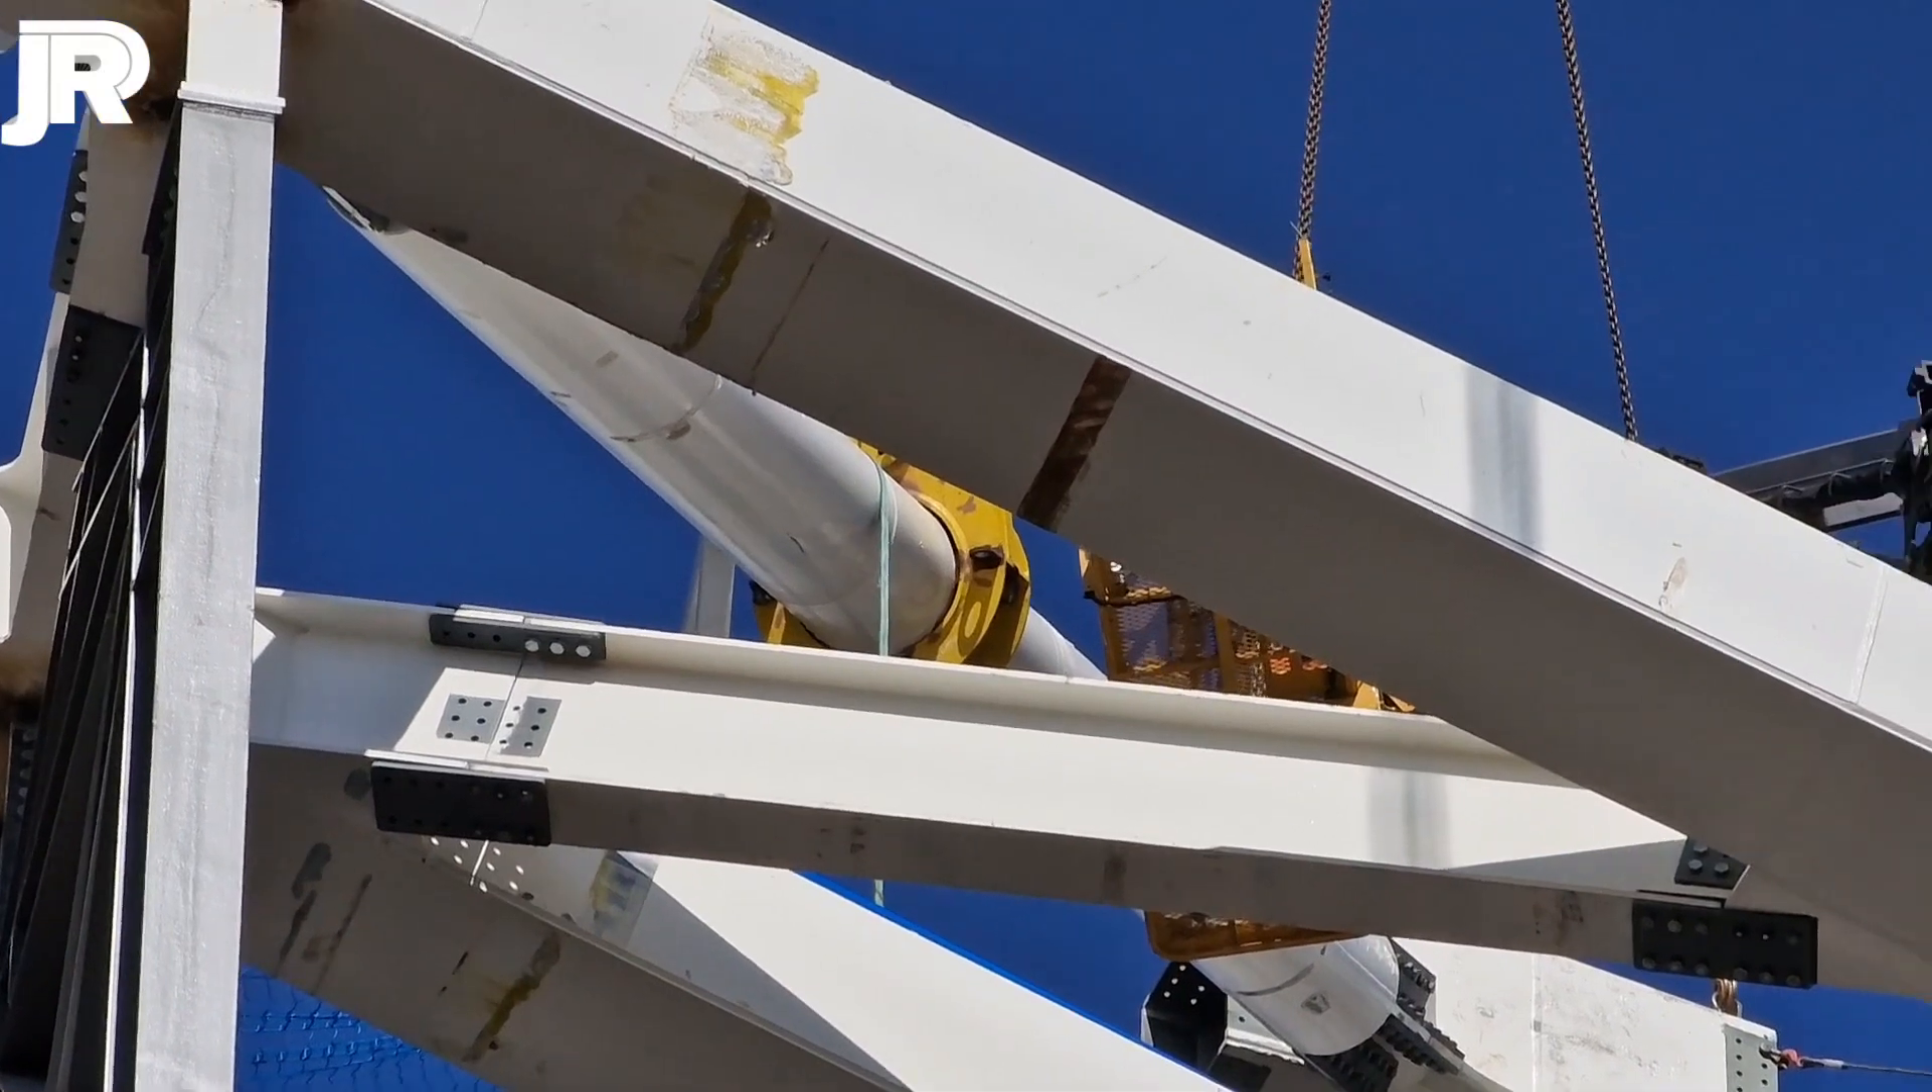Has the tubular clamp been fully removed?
No.